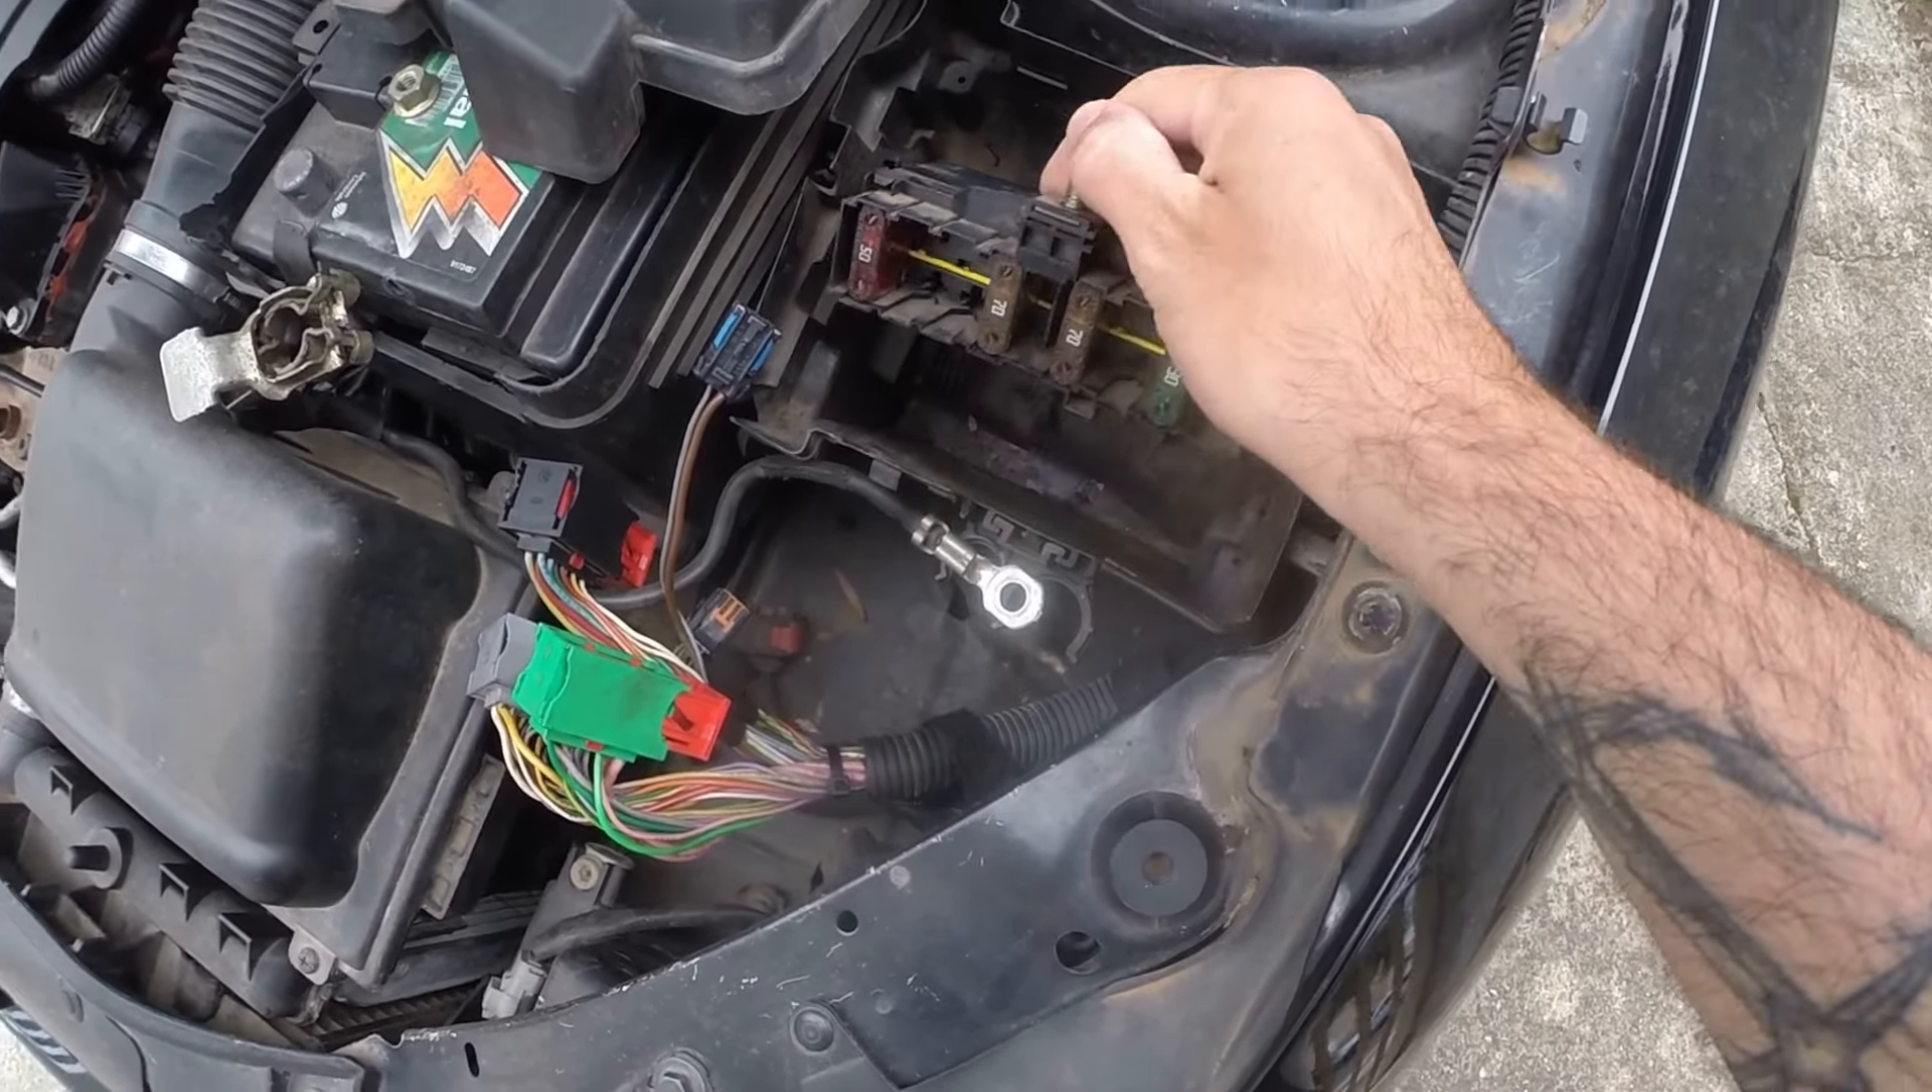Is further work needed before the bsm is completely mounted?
Yes.